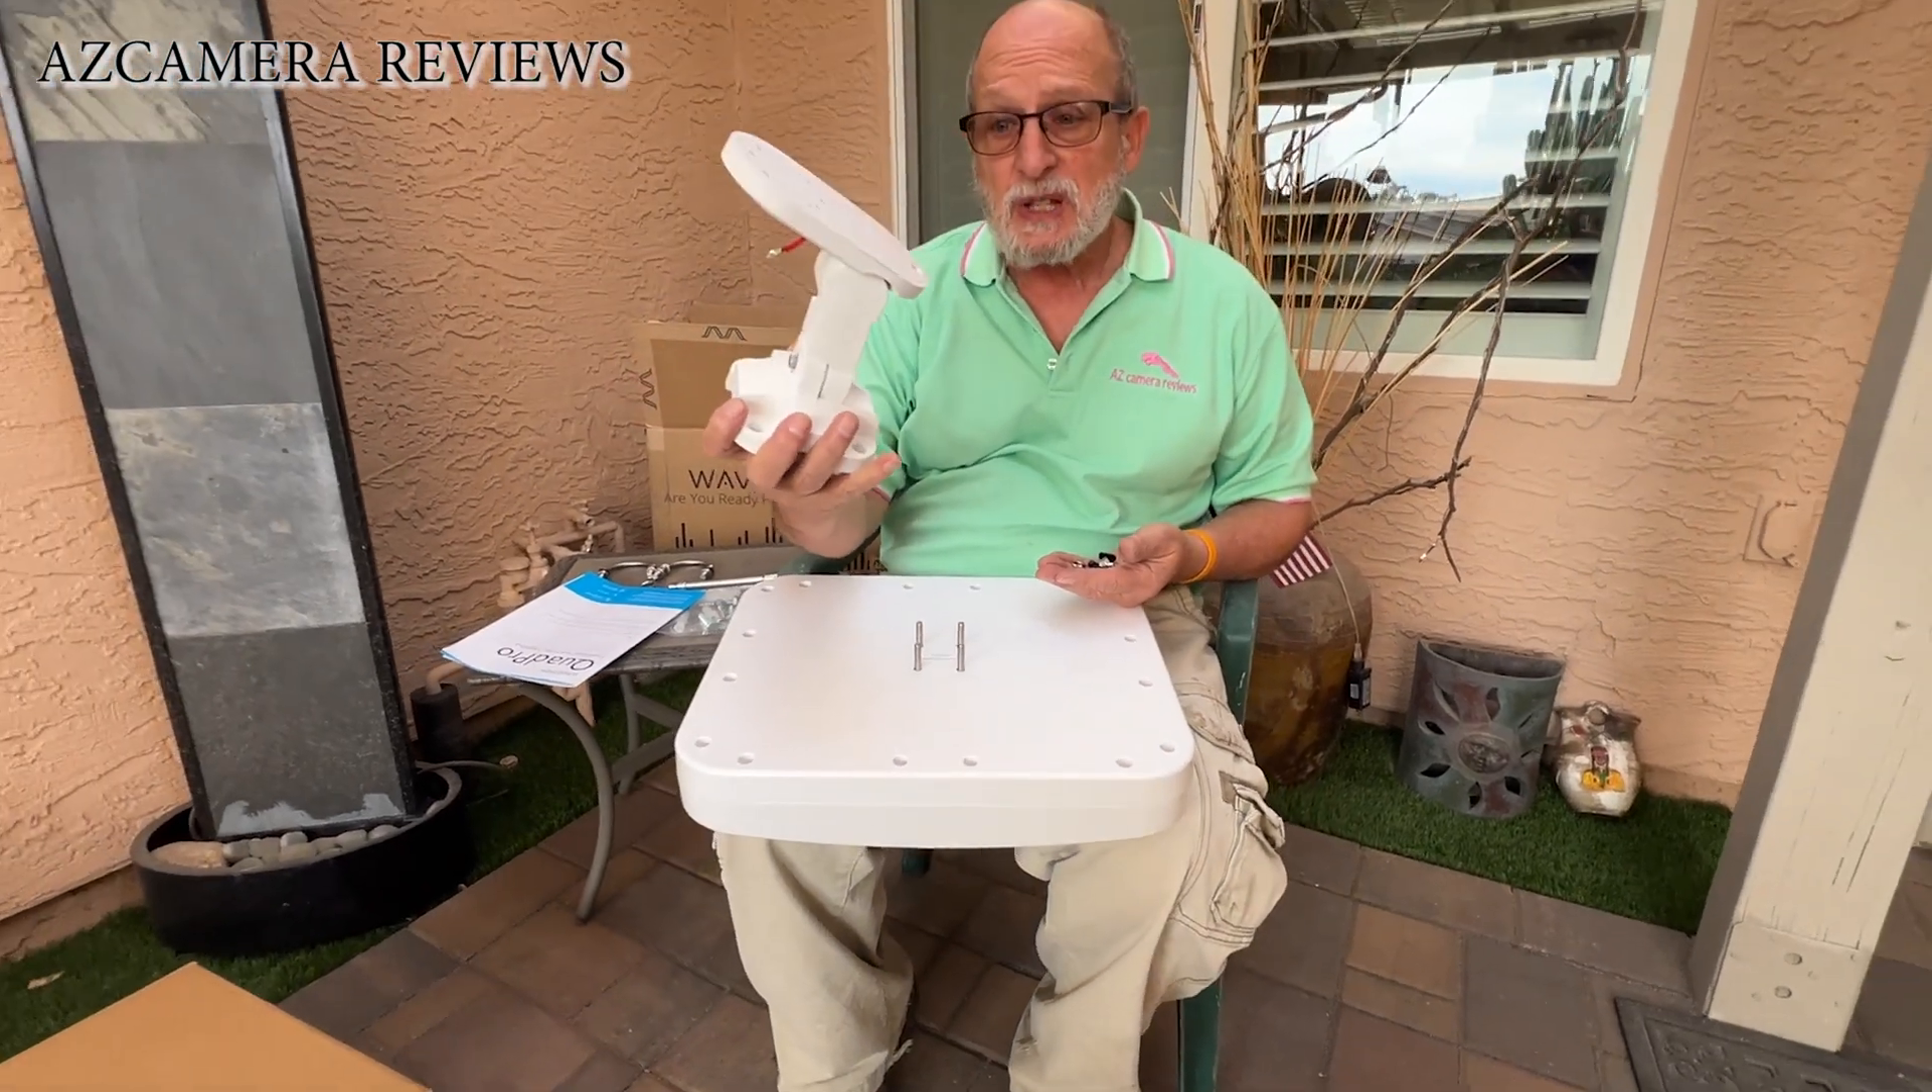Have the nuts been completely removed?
Yes.